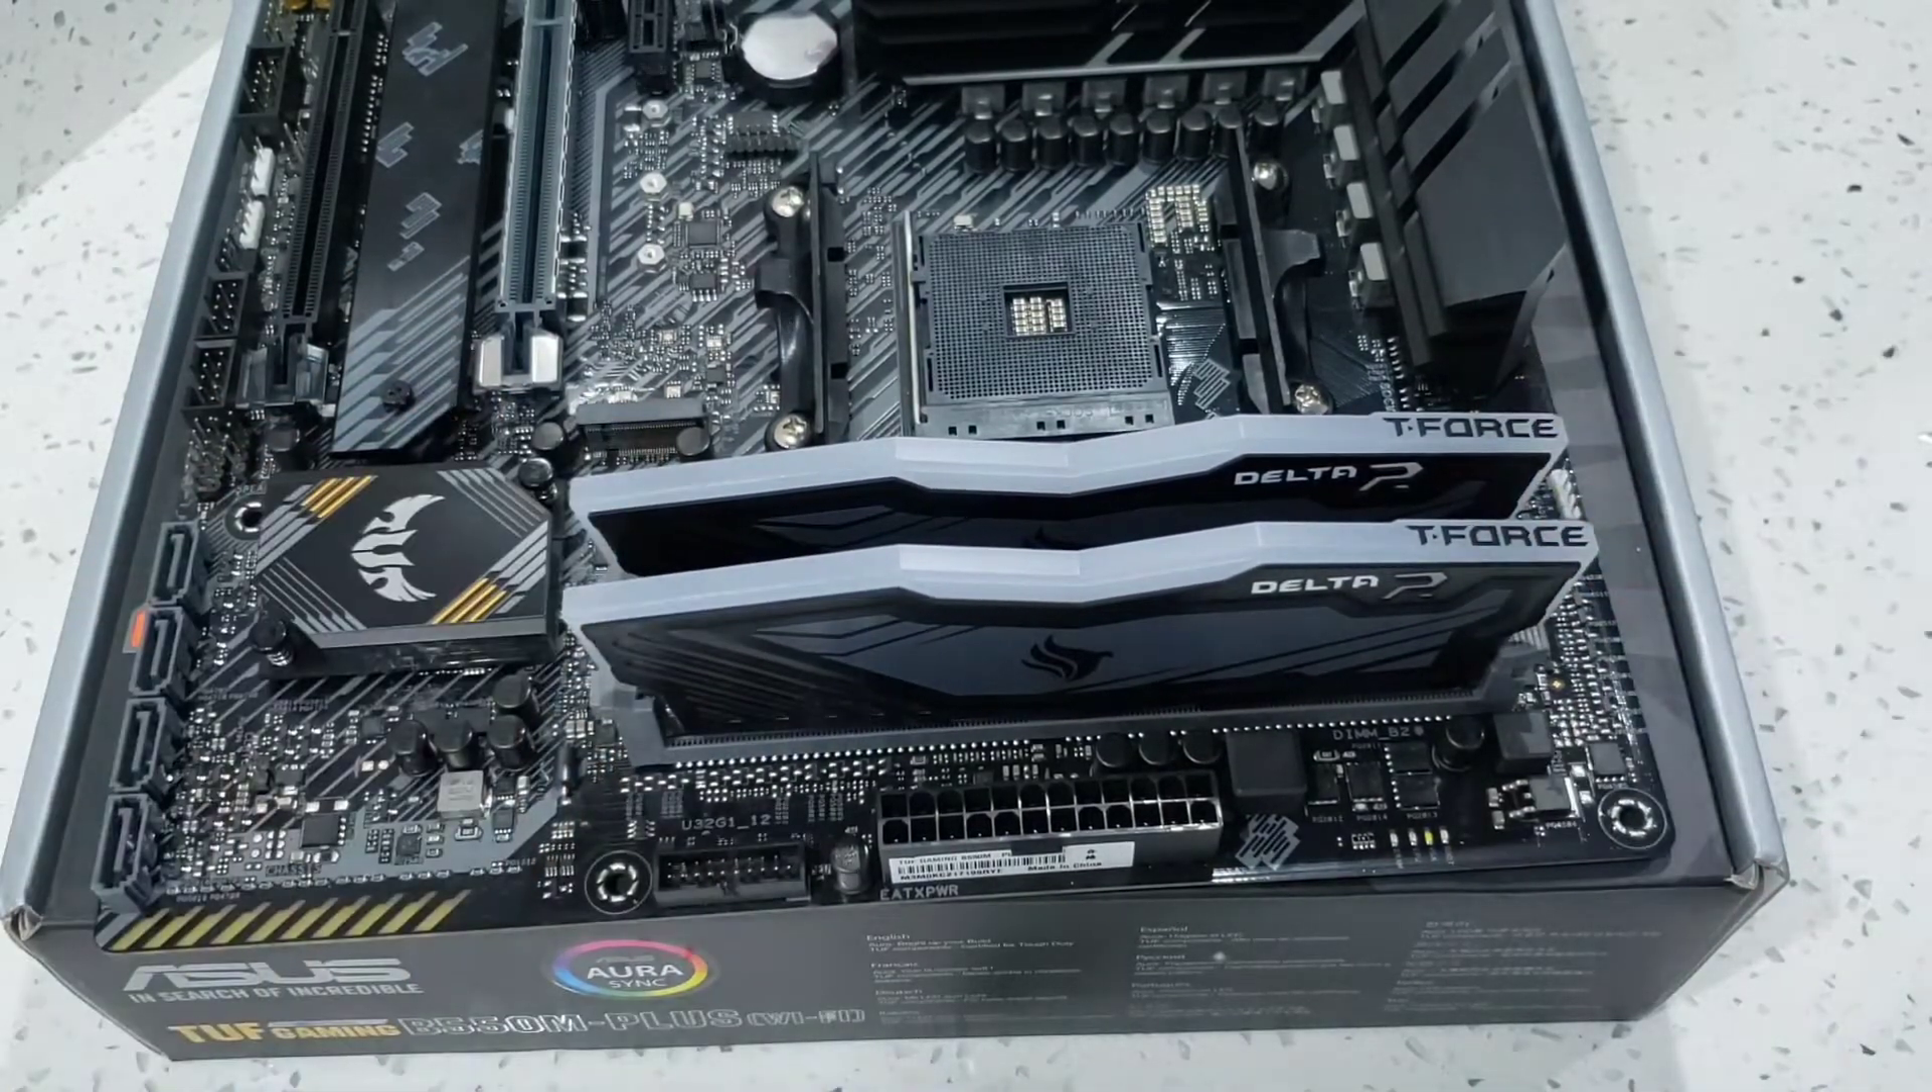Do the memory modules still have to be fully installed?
No.